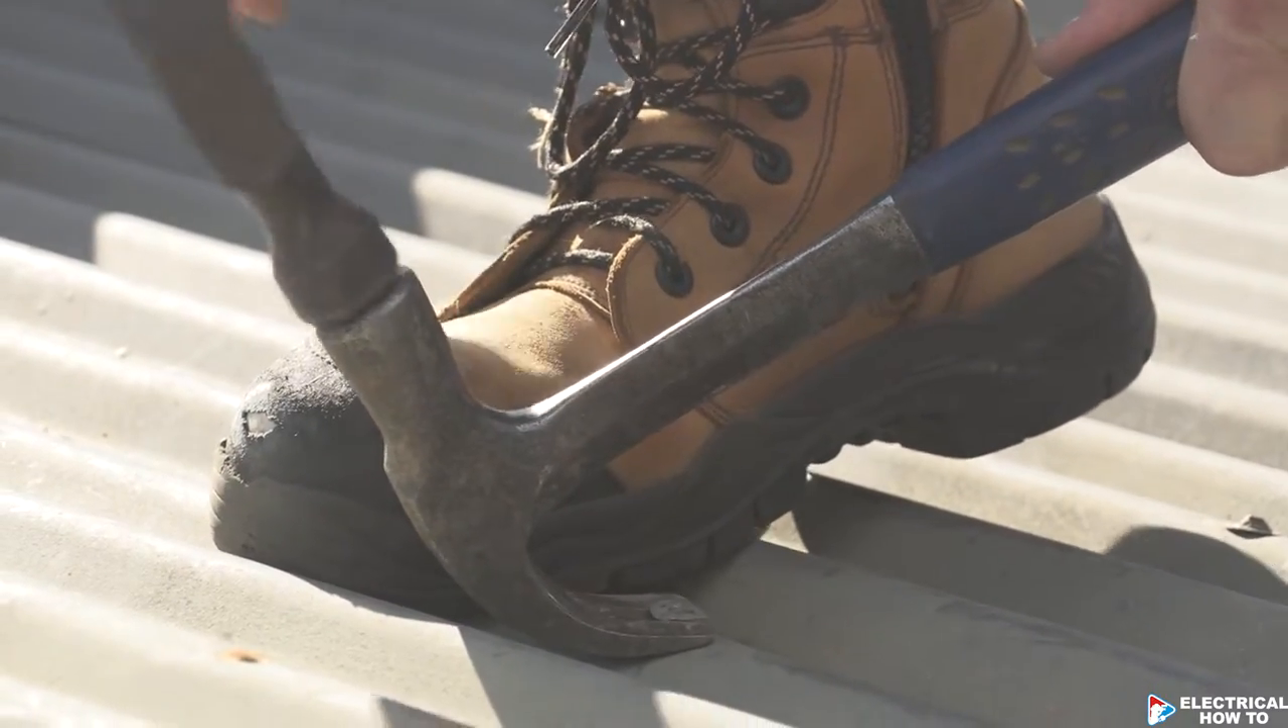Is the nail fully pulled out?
No.